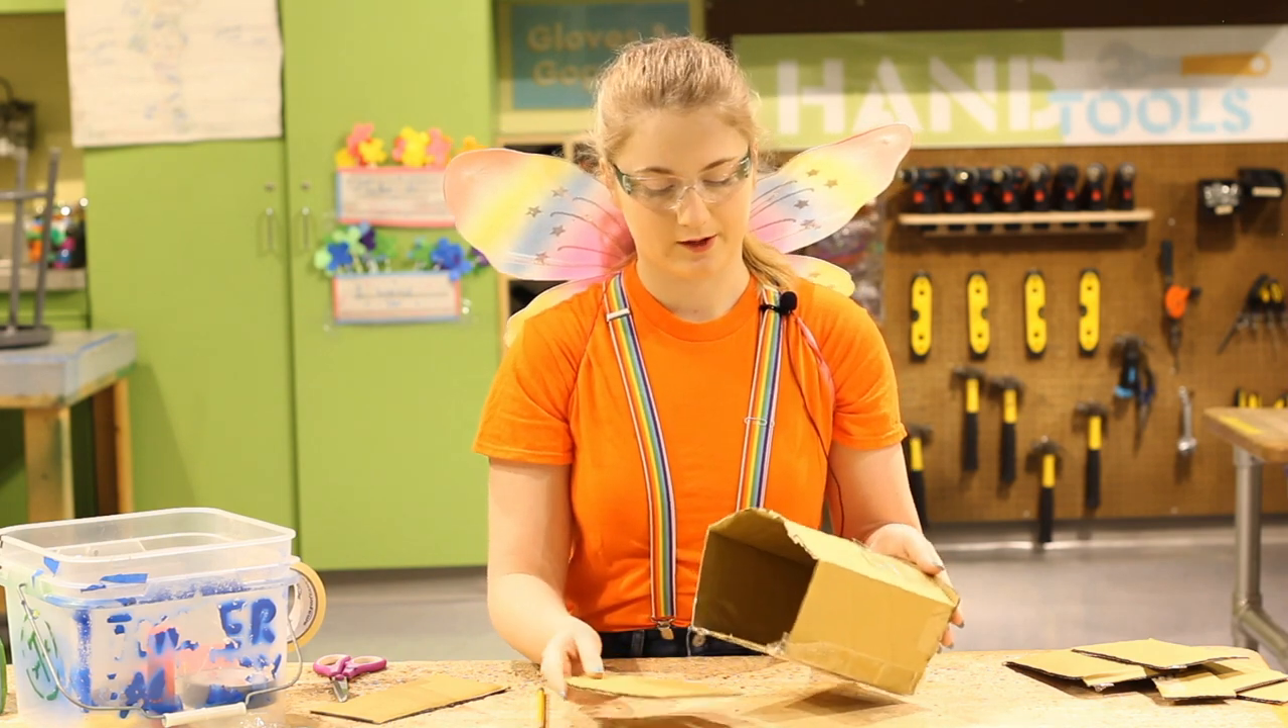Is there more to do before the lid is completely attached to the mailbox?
Yes.